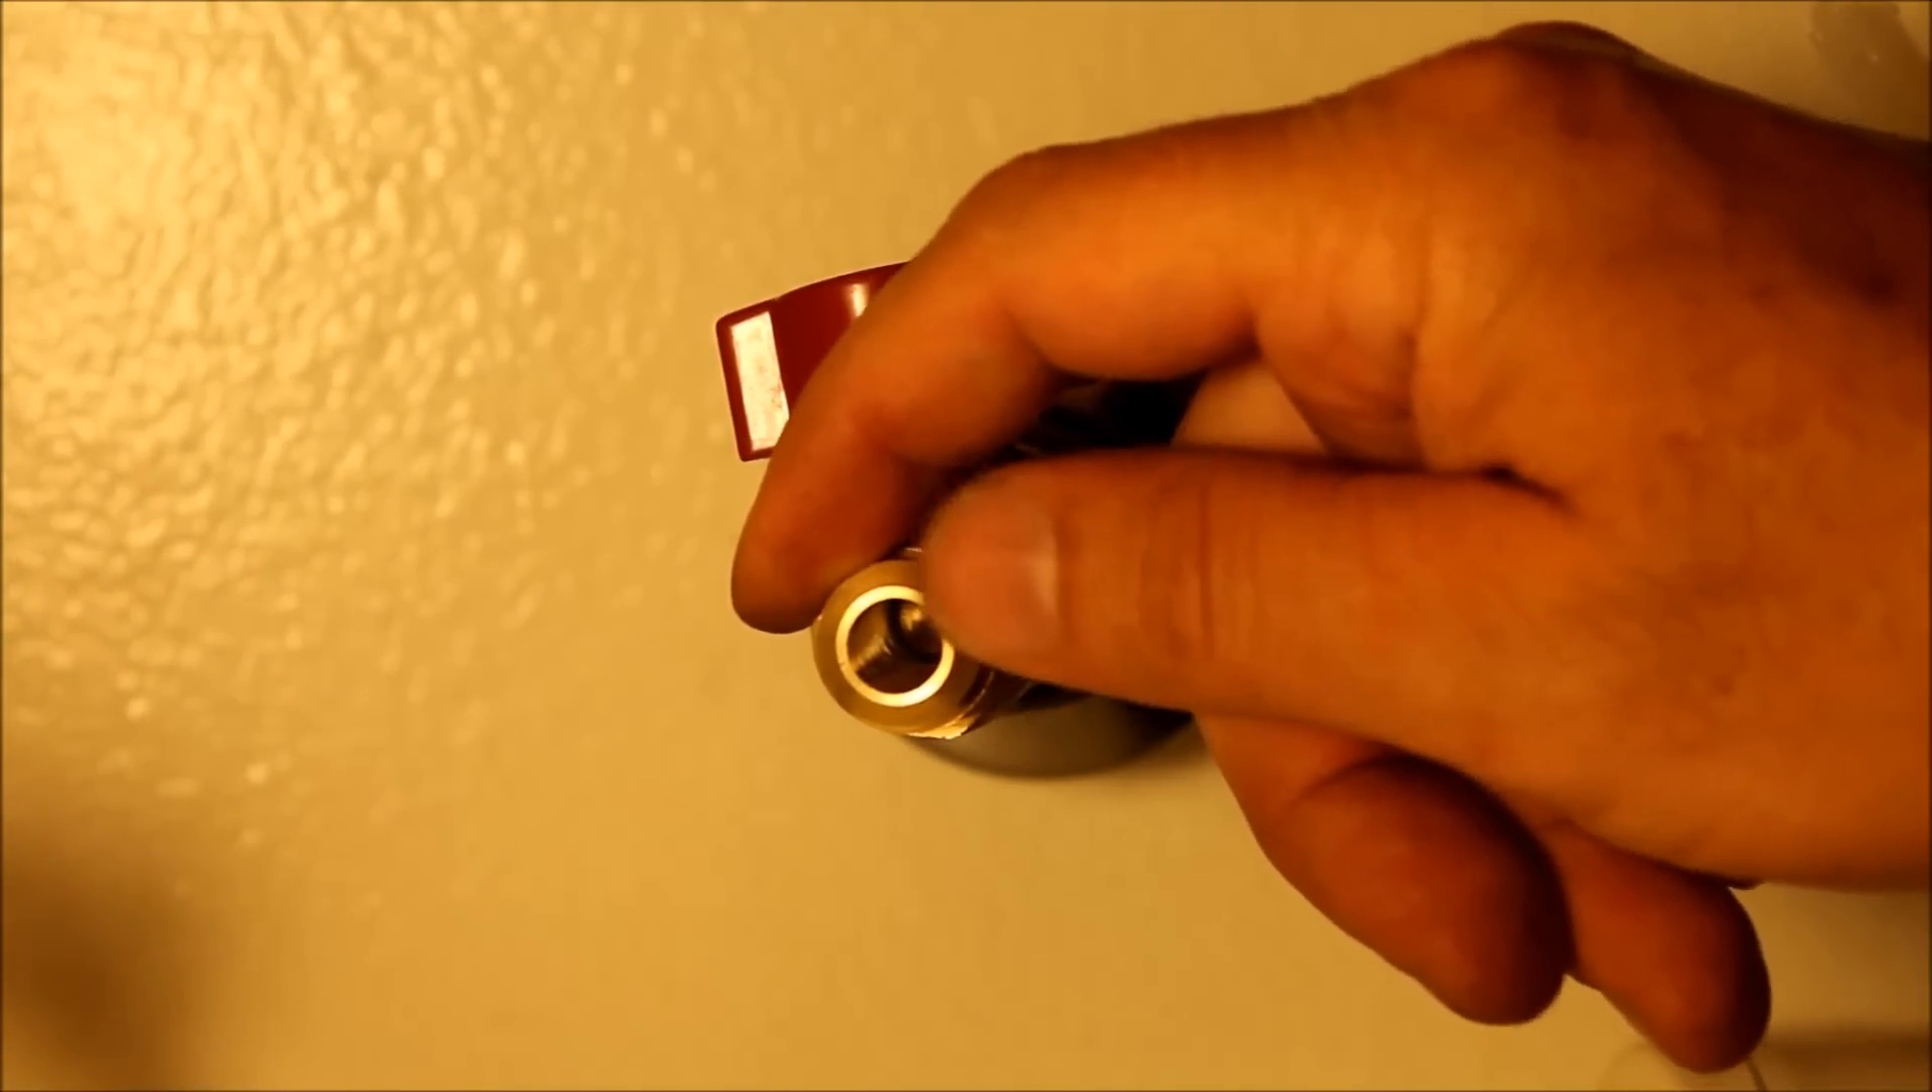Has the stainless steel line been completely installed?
No.